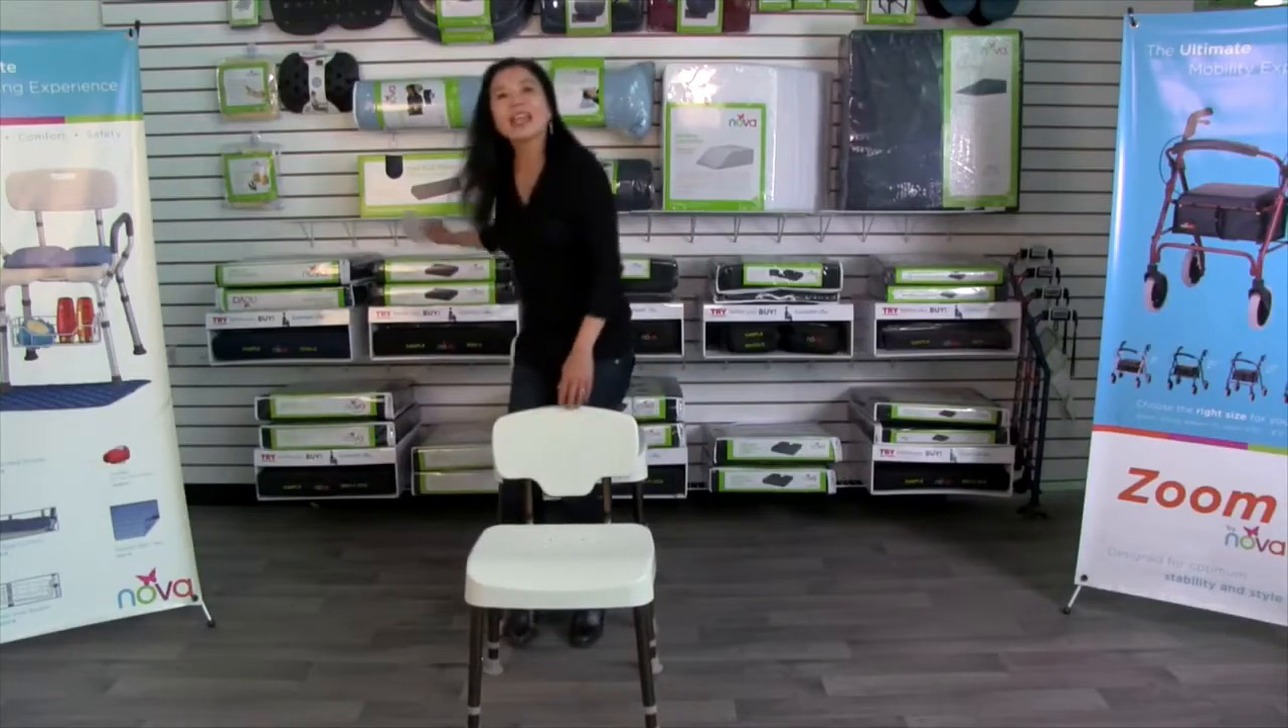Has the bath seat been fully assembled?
Yes.